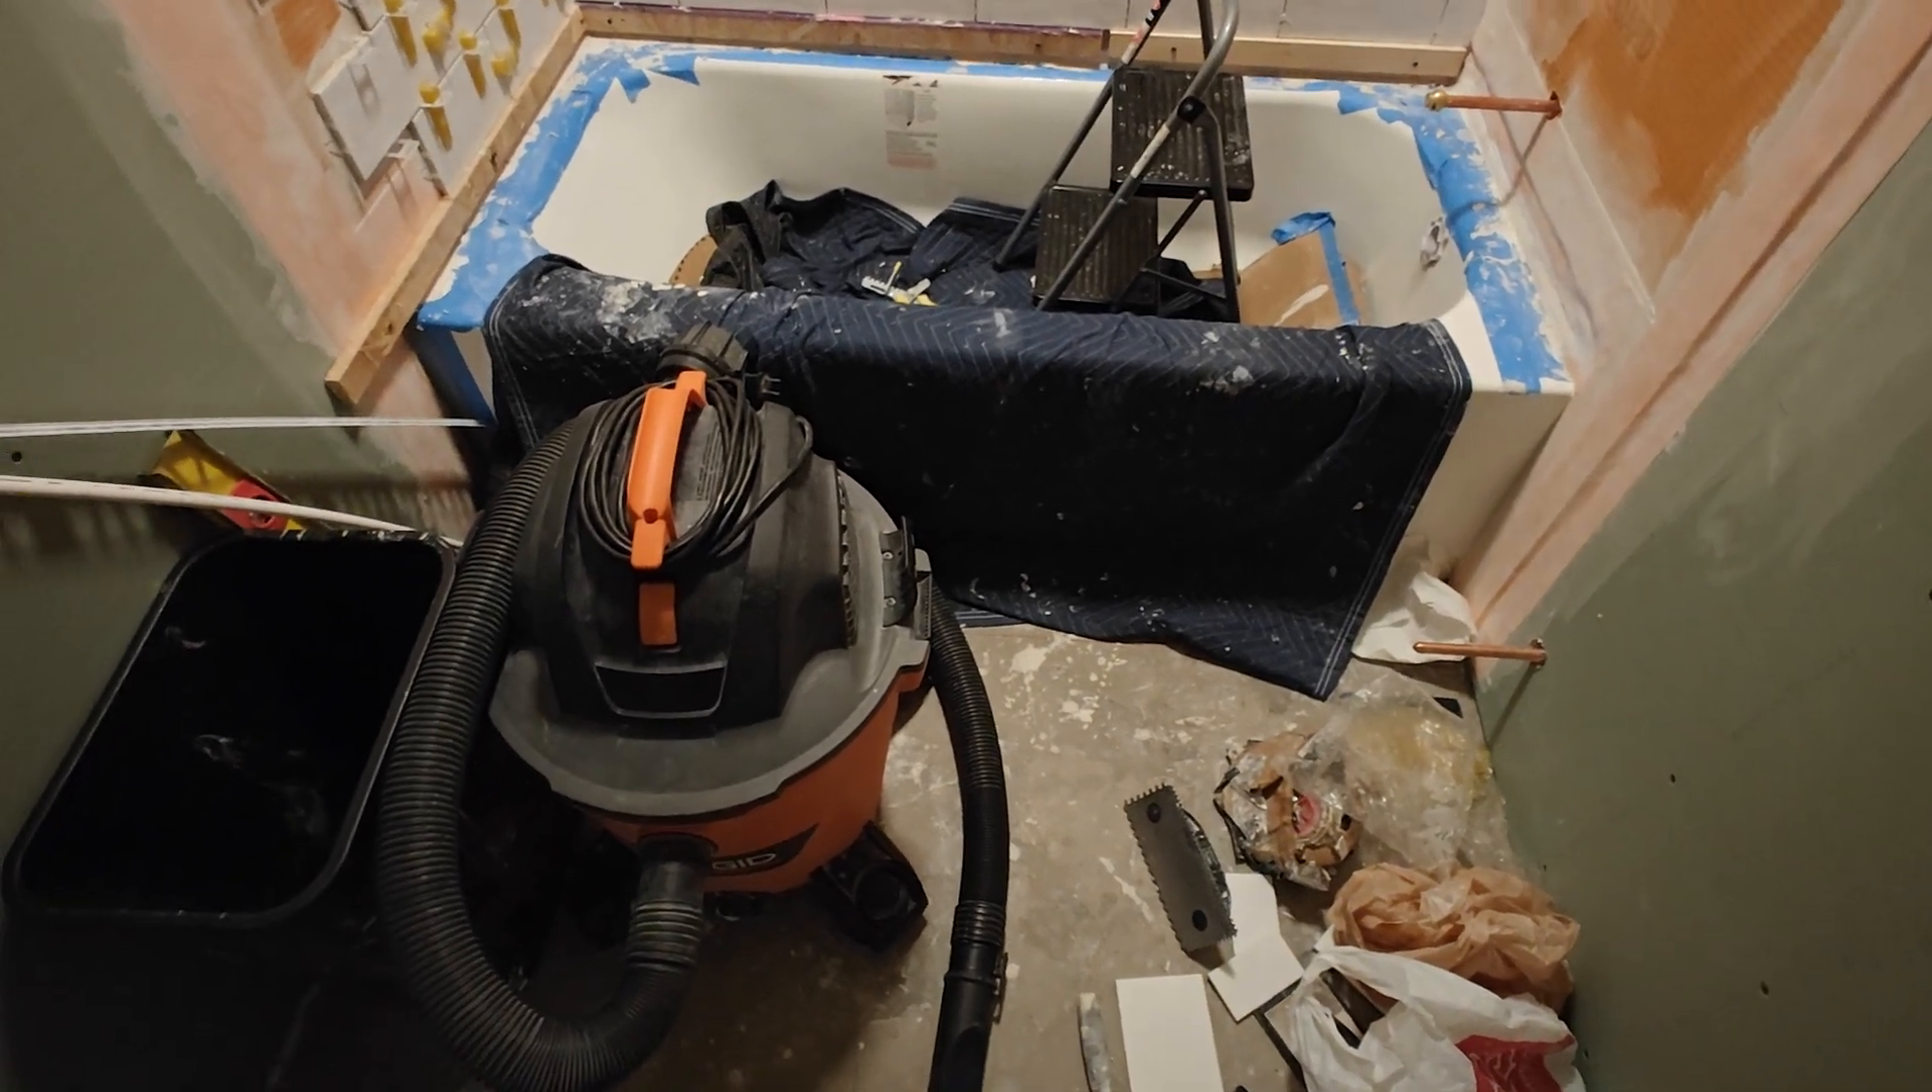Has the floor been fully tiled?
No.